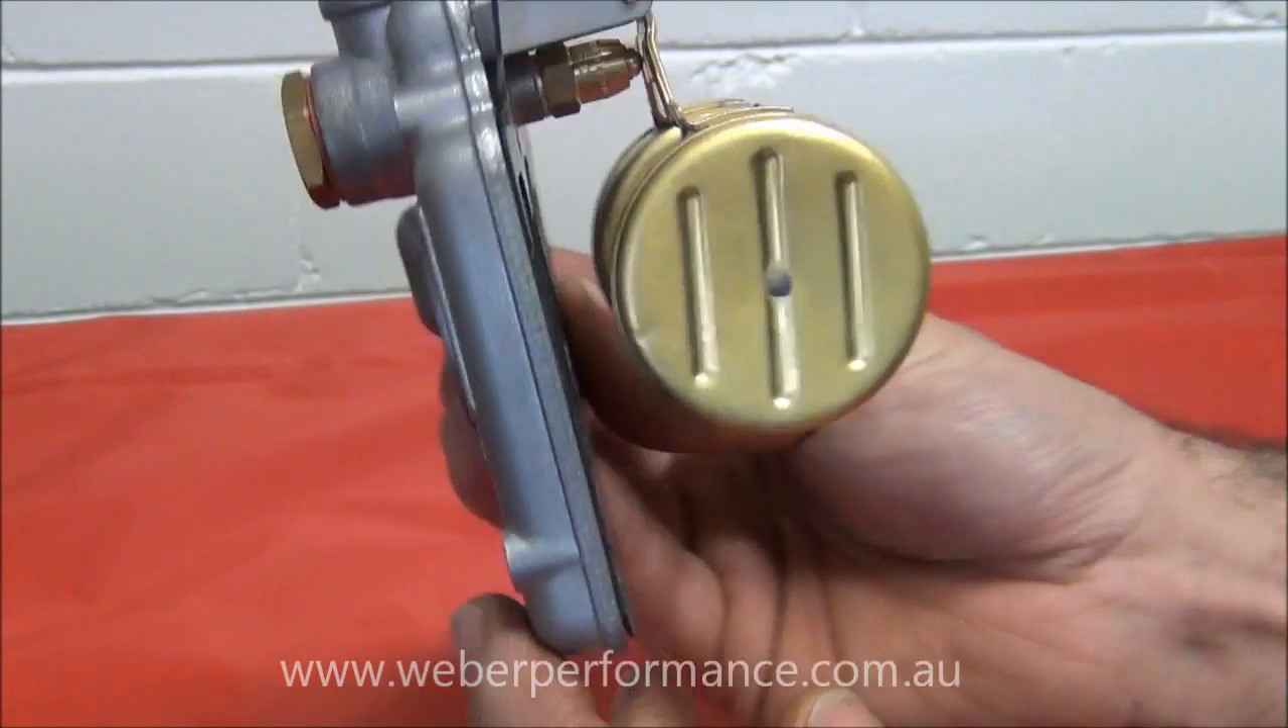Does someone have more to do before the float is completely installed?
No.